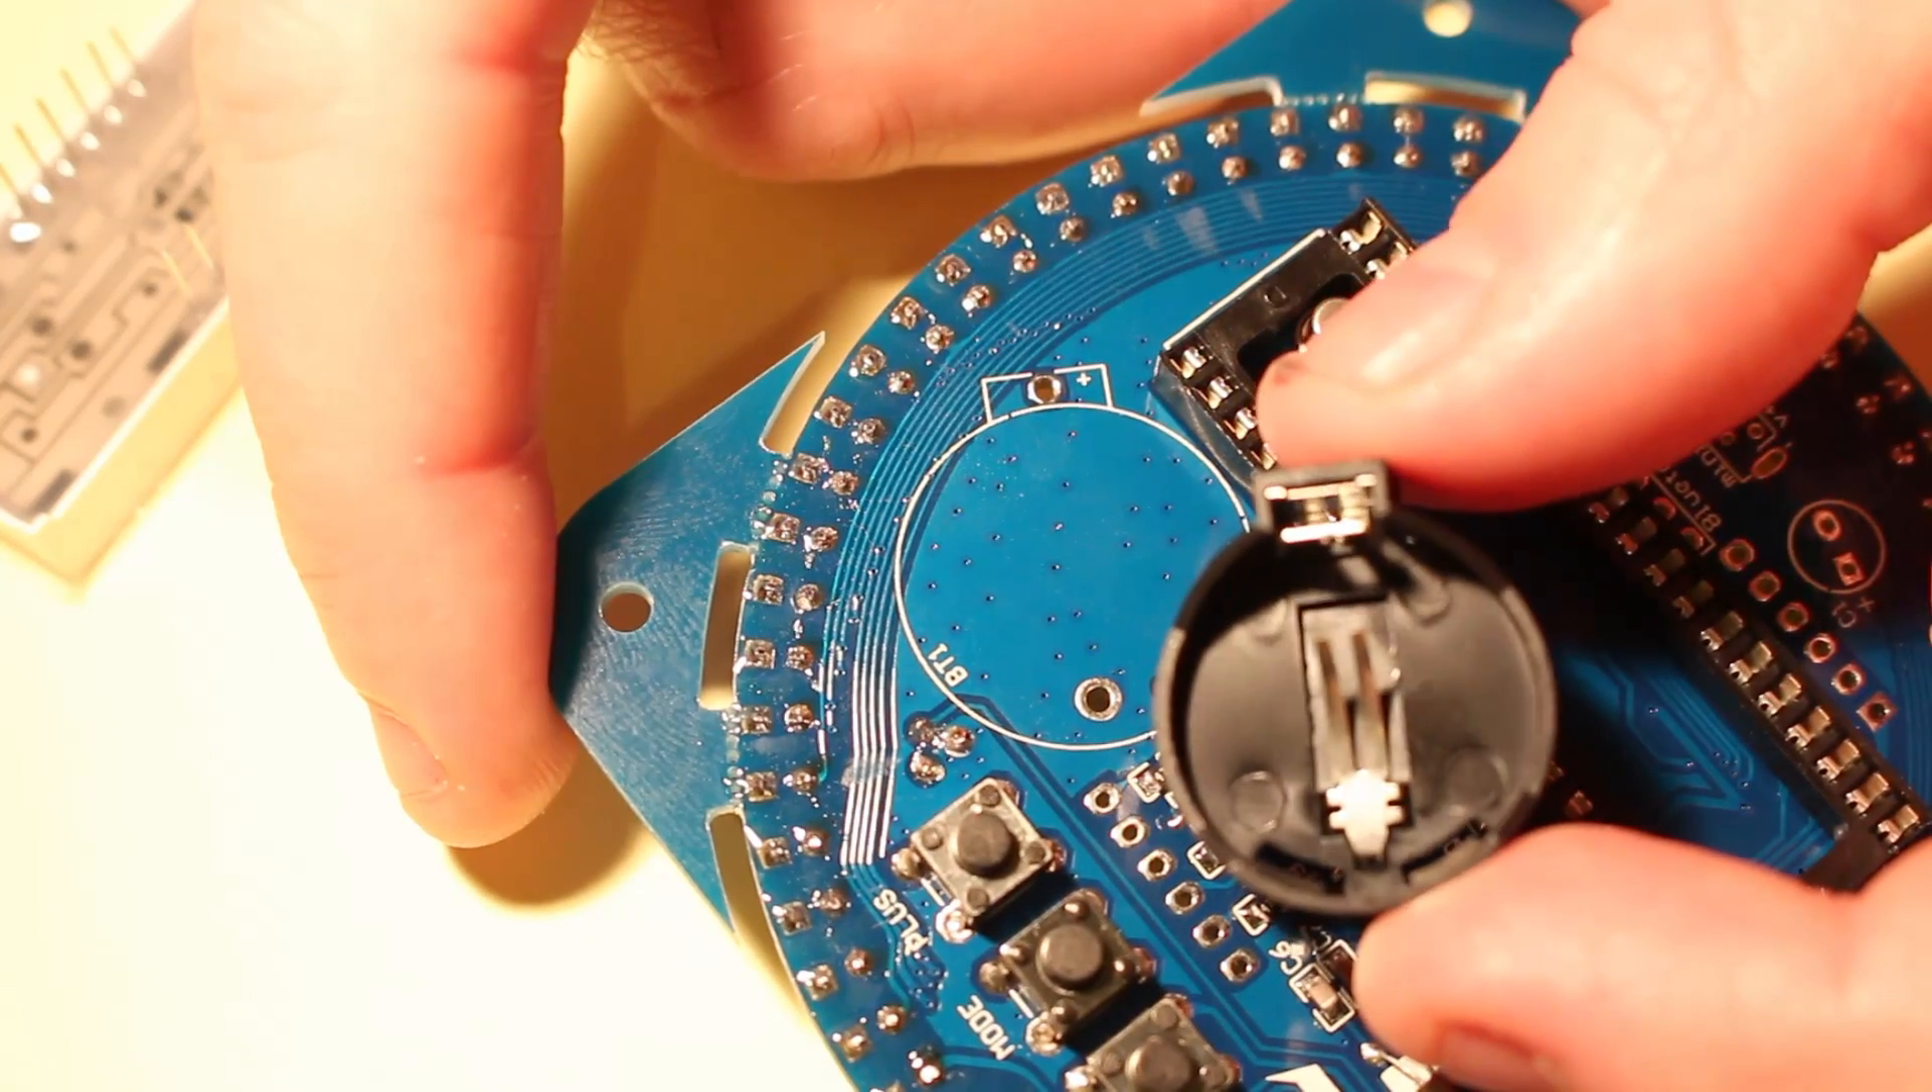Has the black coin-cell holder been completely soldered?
No.